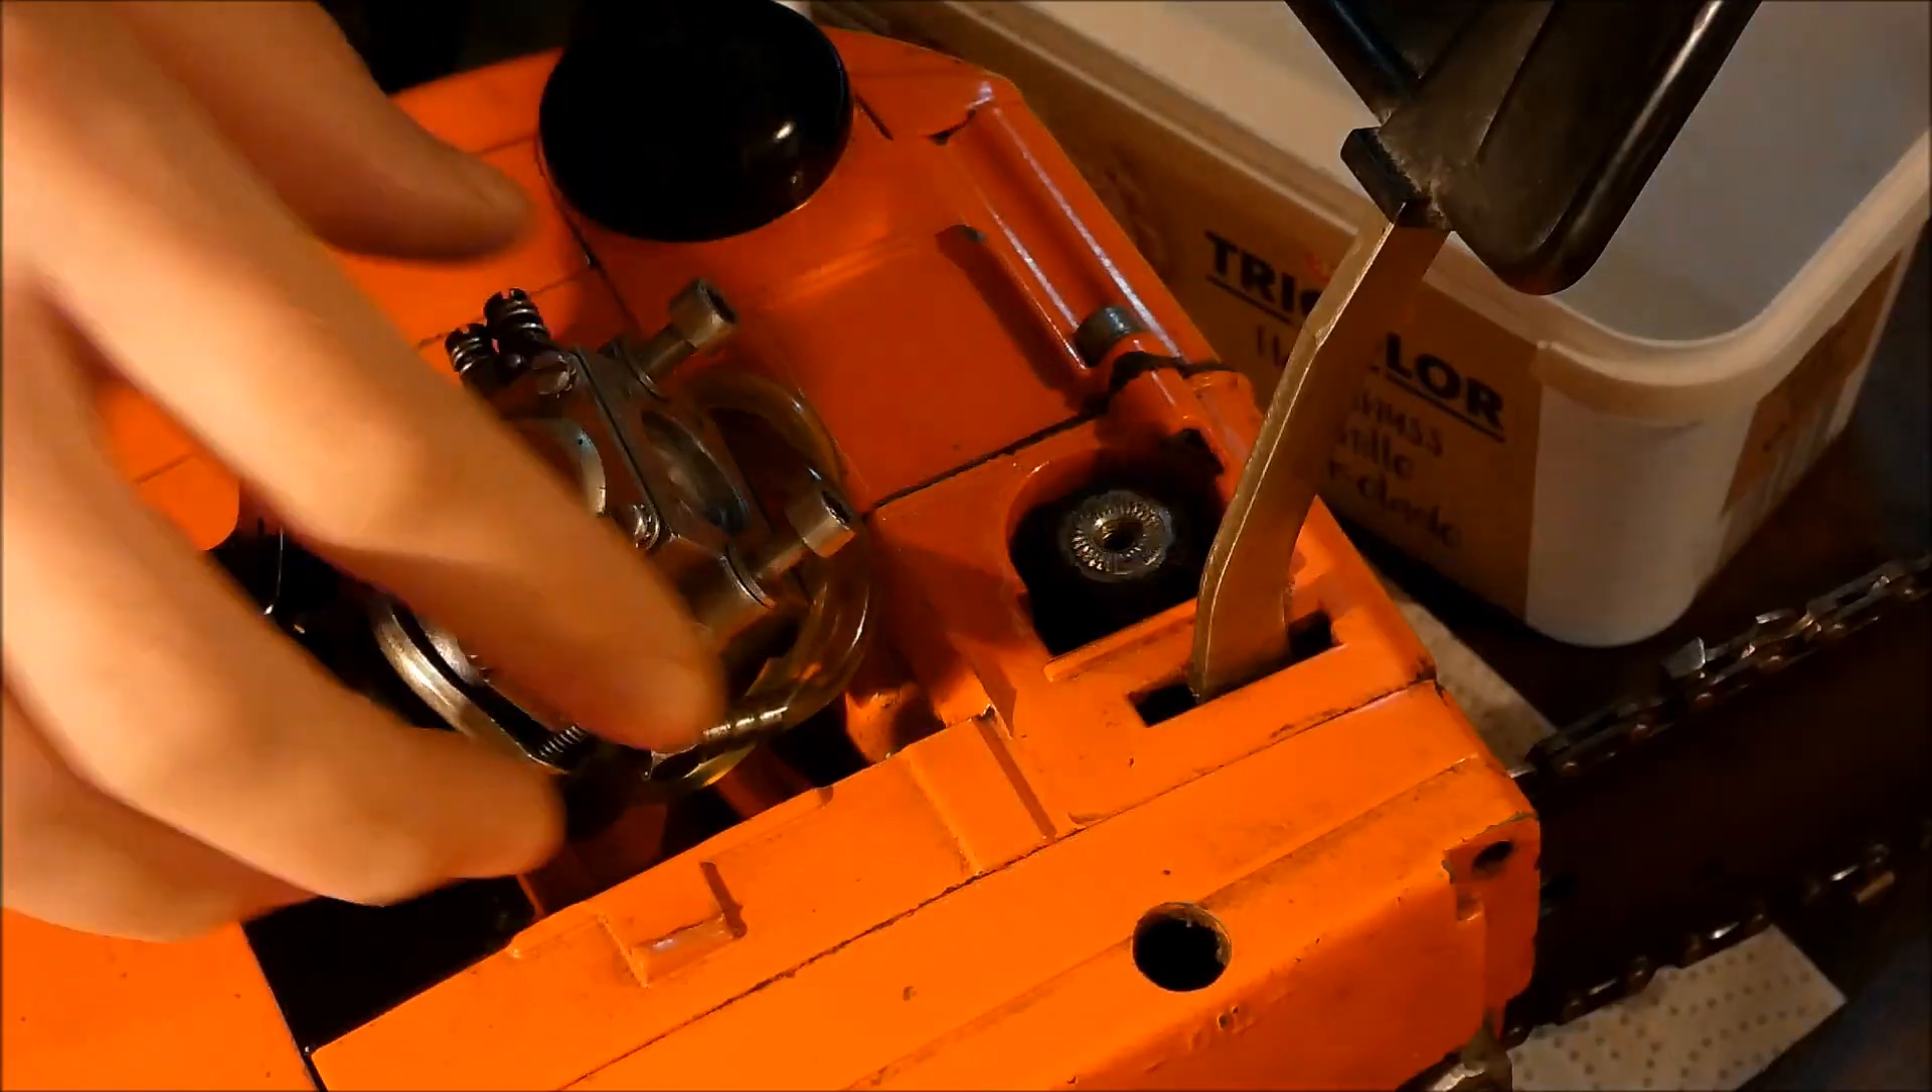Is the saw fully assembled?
No.